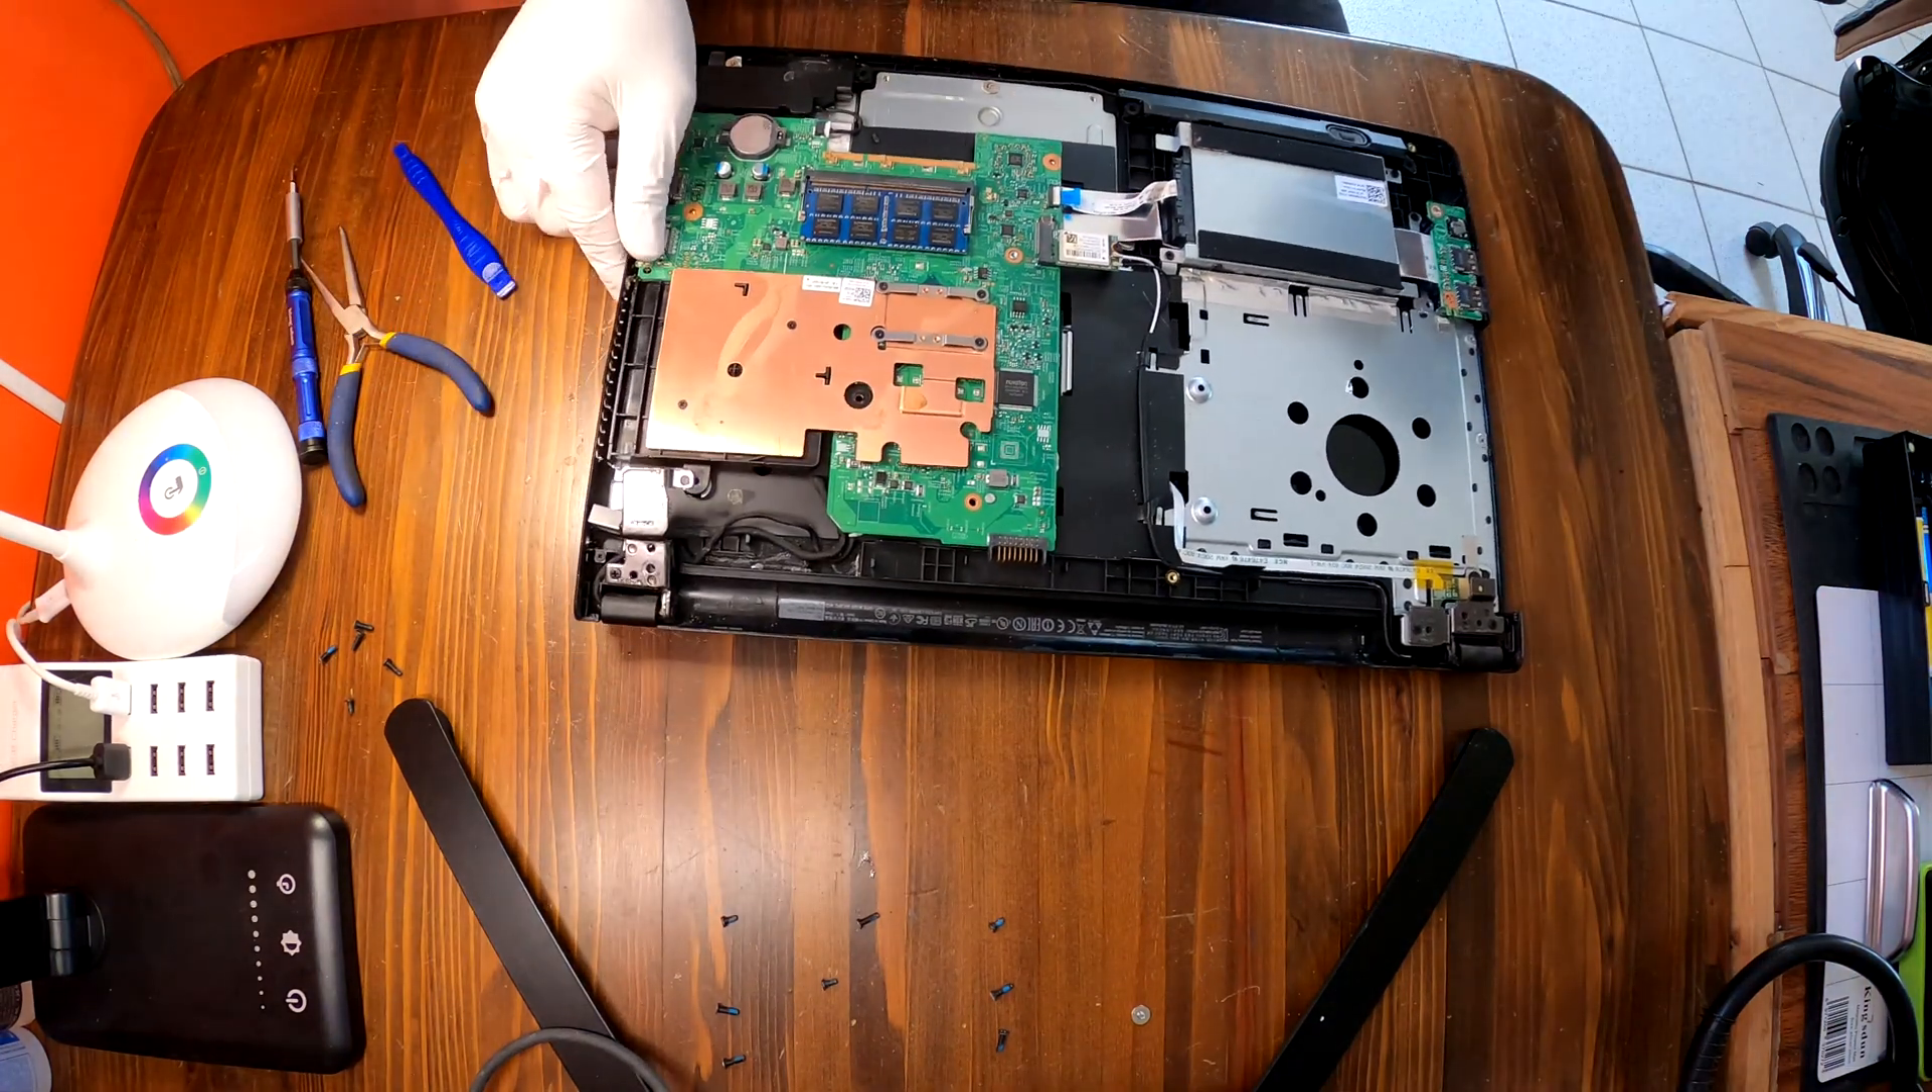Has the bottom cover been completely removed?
Yes.